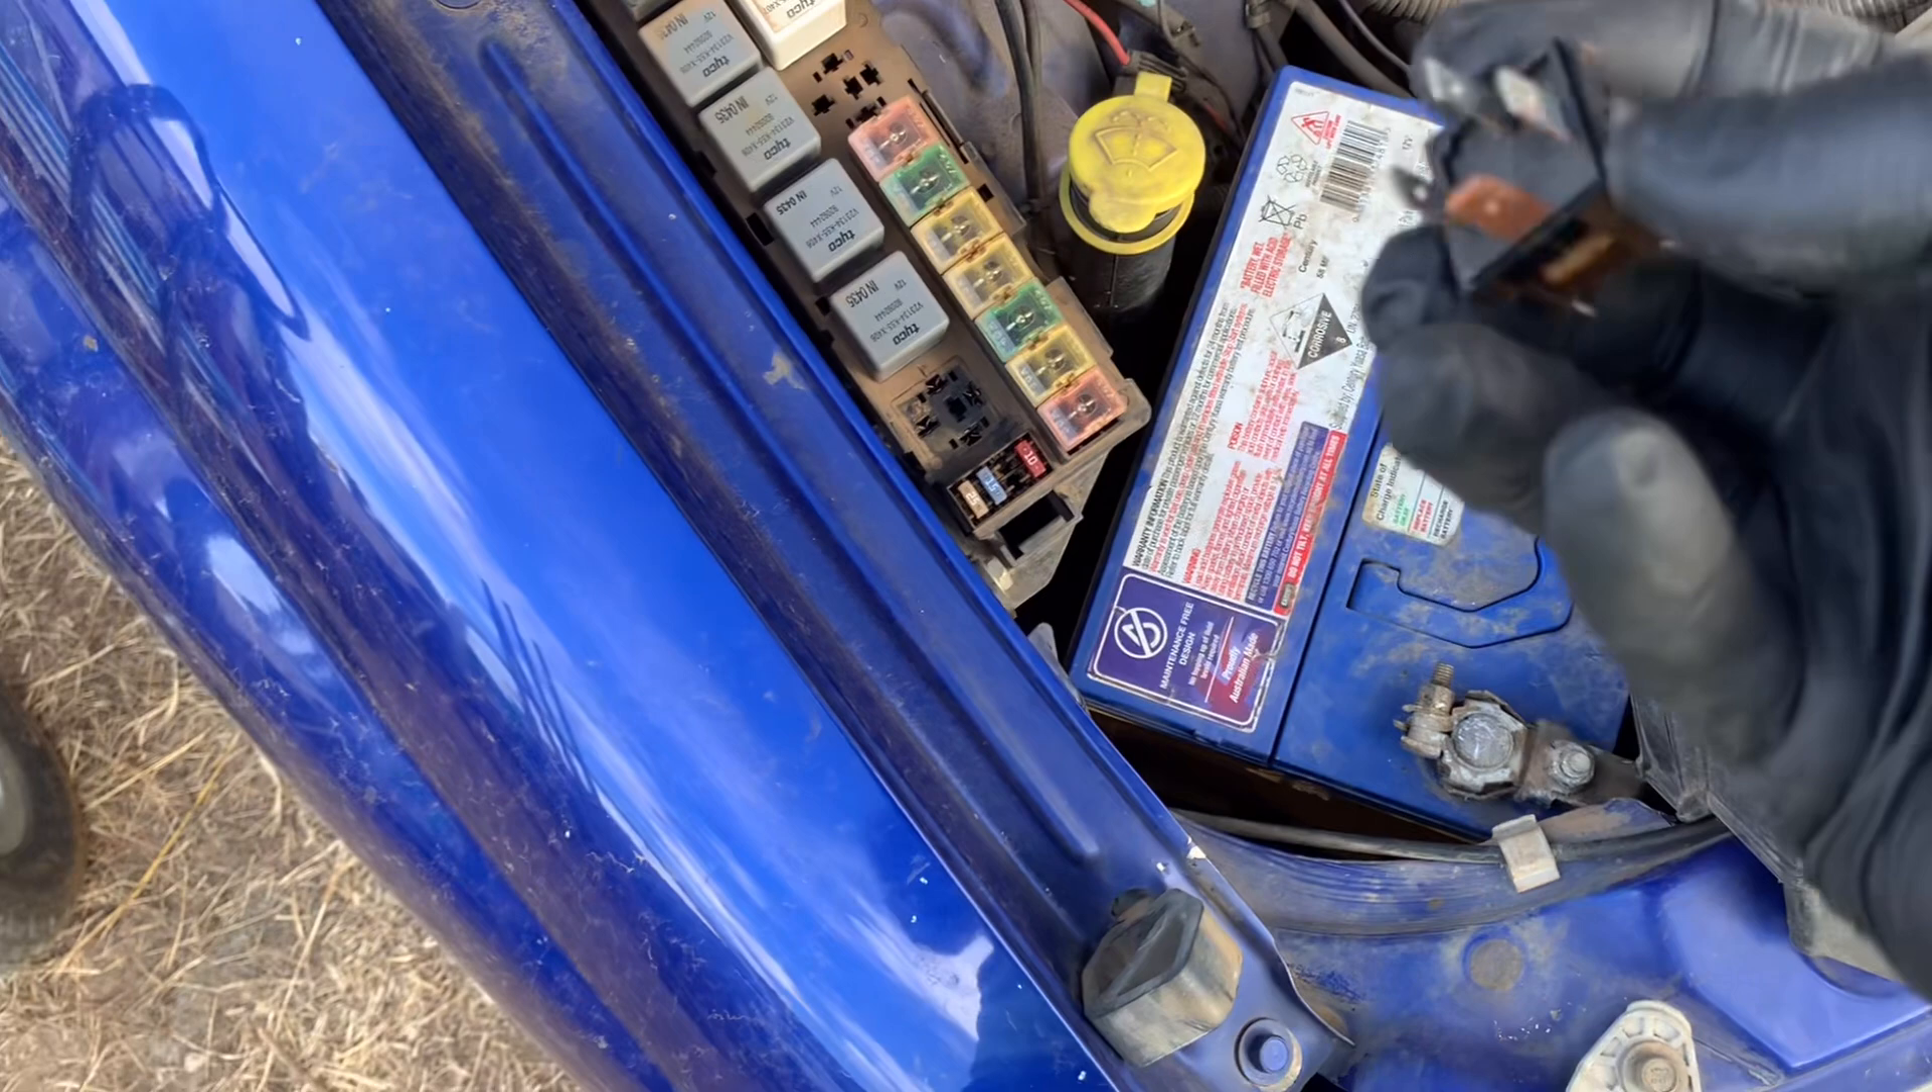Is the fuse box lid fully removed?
Yes.